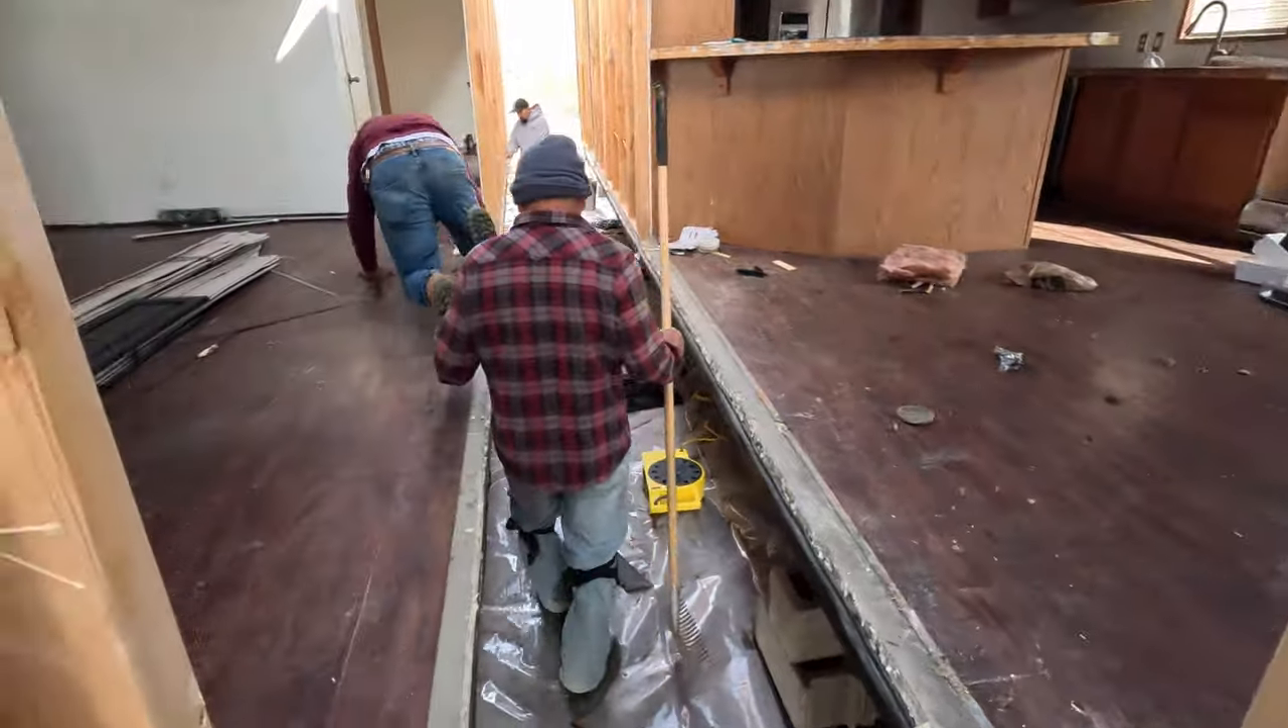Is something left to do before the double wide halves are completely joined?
Yes.